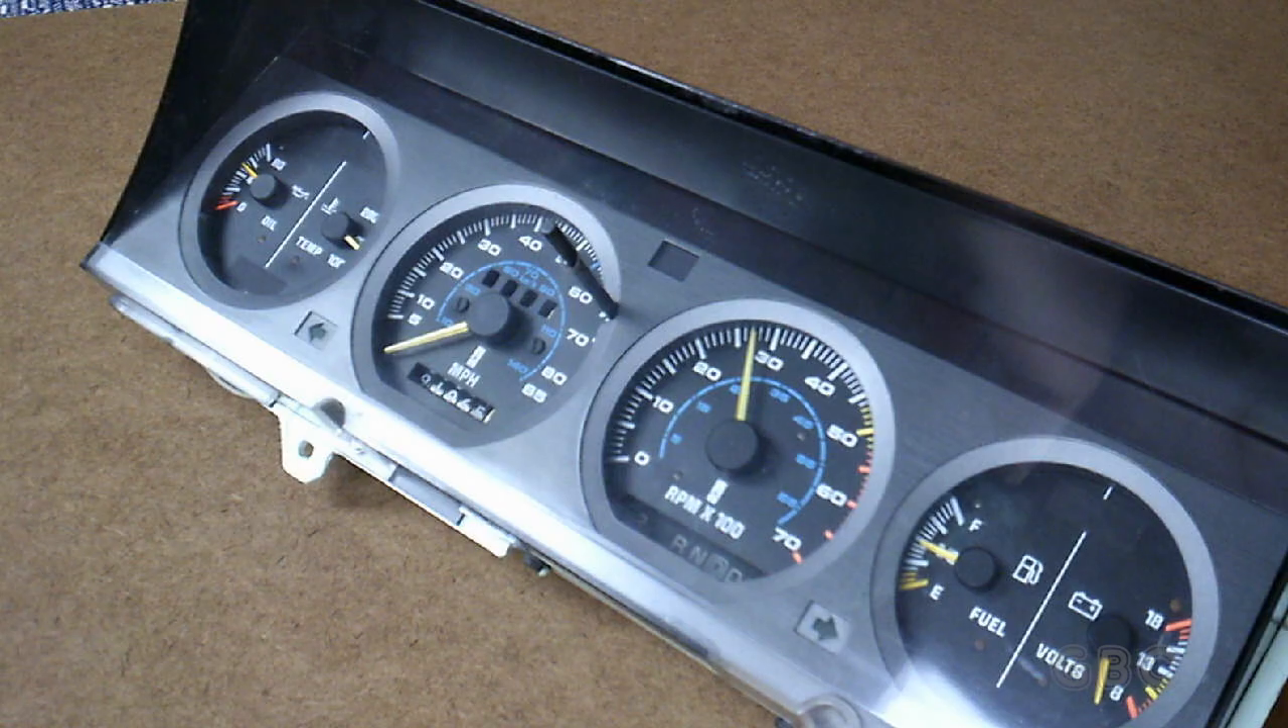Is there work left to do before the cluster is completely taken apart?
Yes.